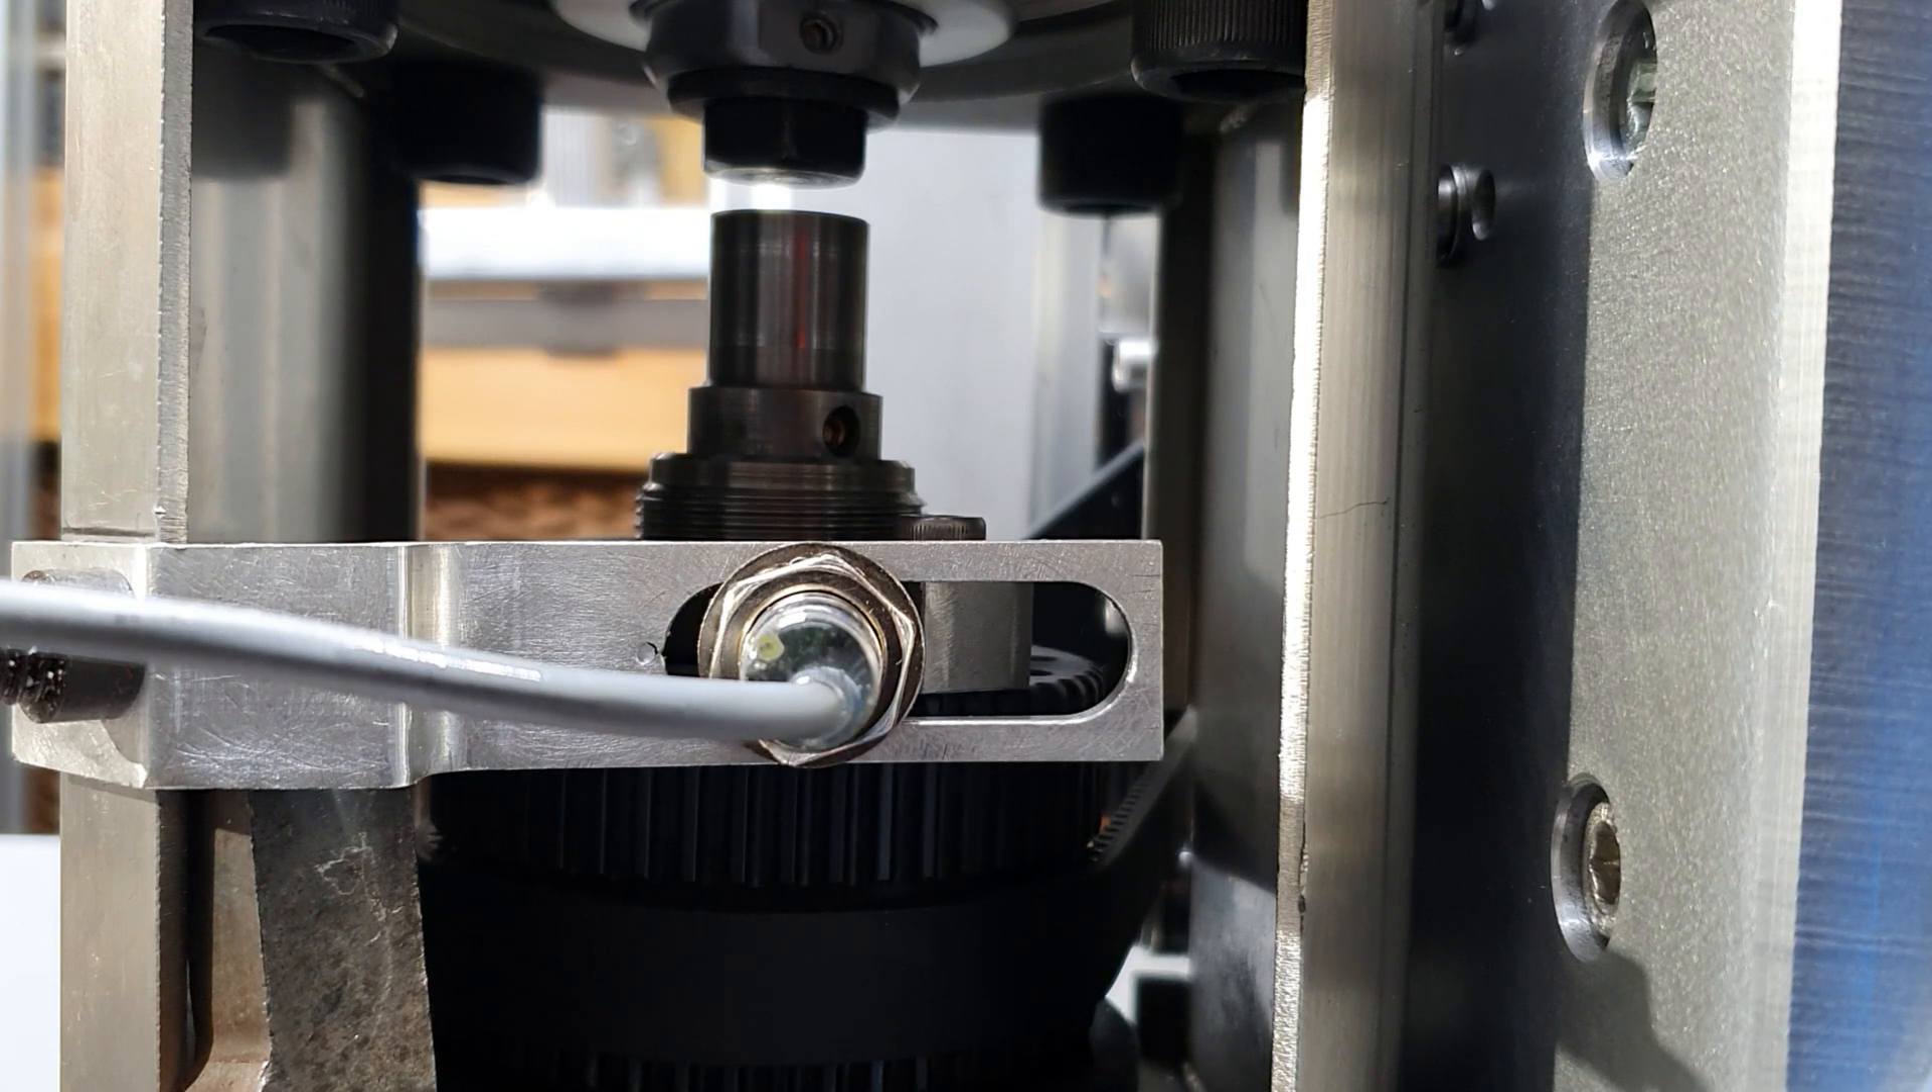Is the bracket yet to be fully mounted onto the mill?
No.